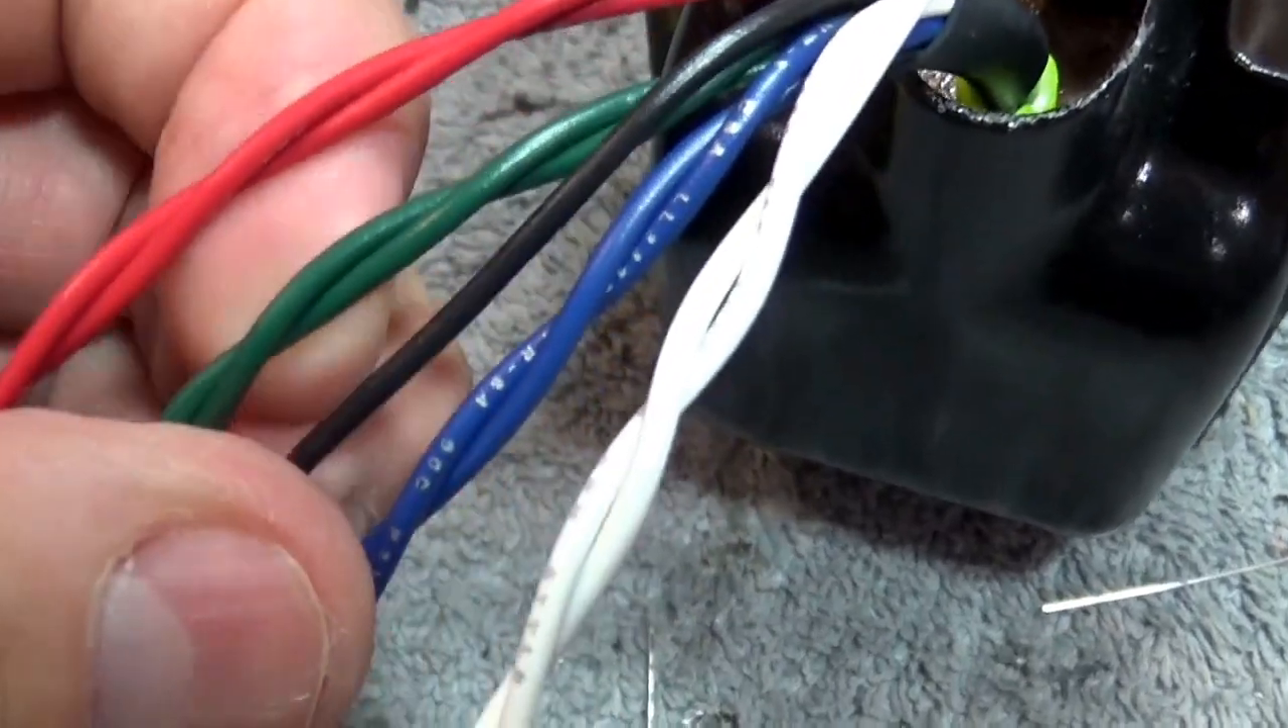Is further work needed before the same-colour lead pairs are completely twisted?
No.